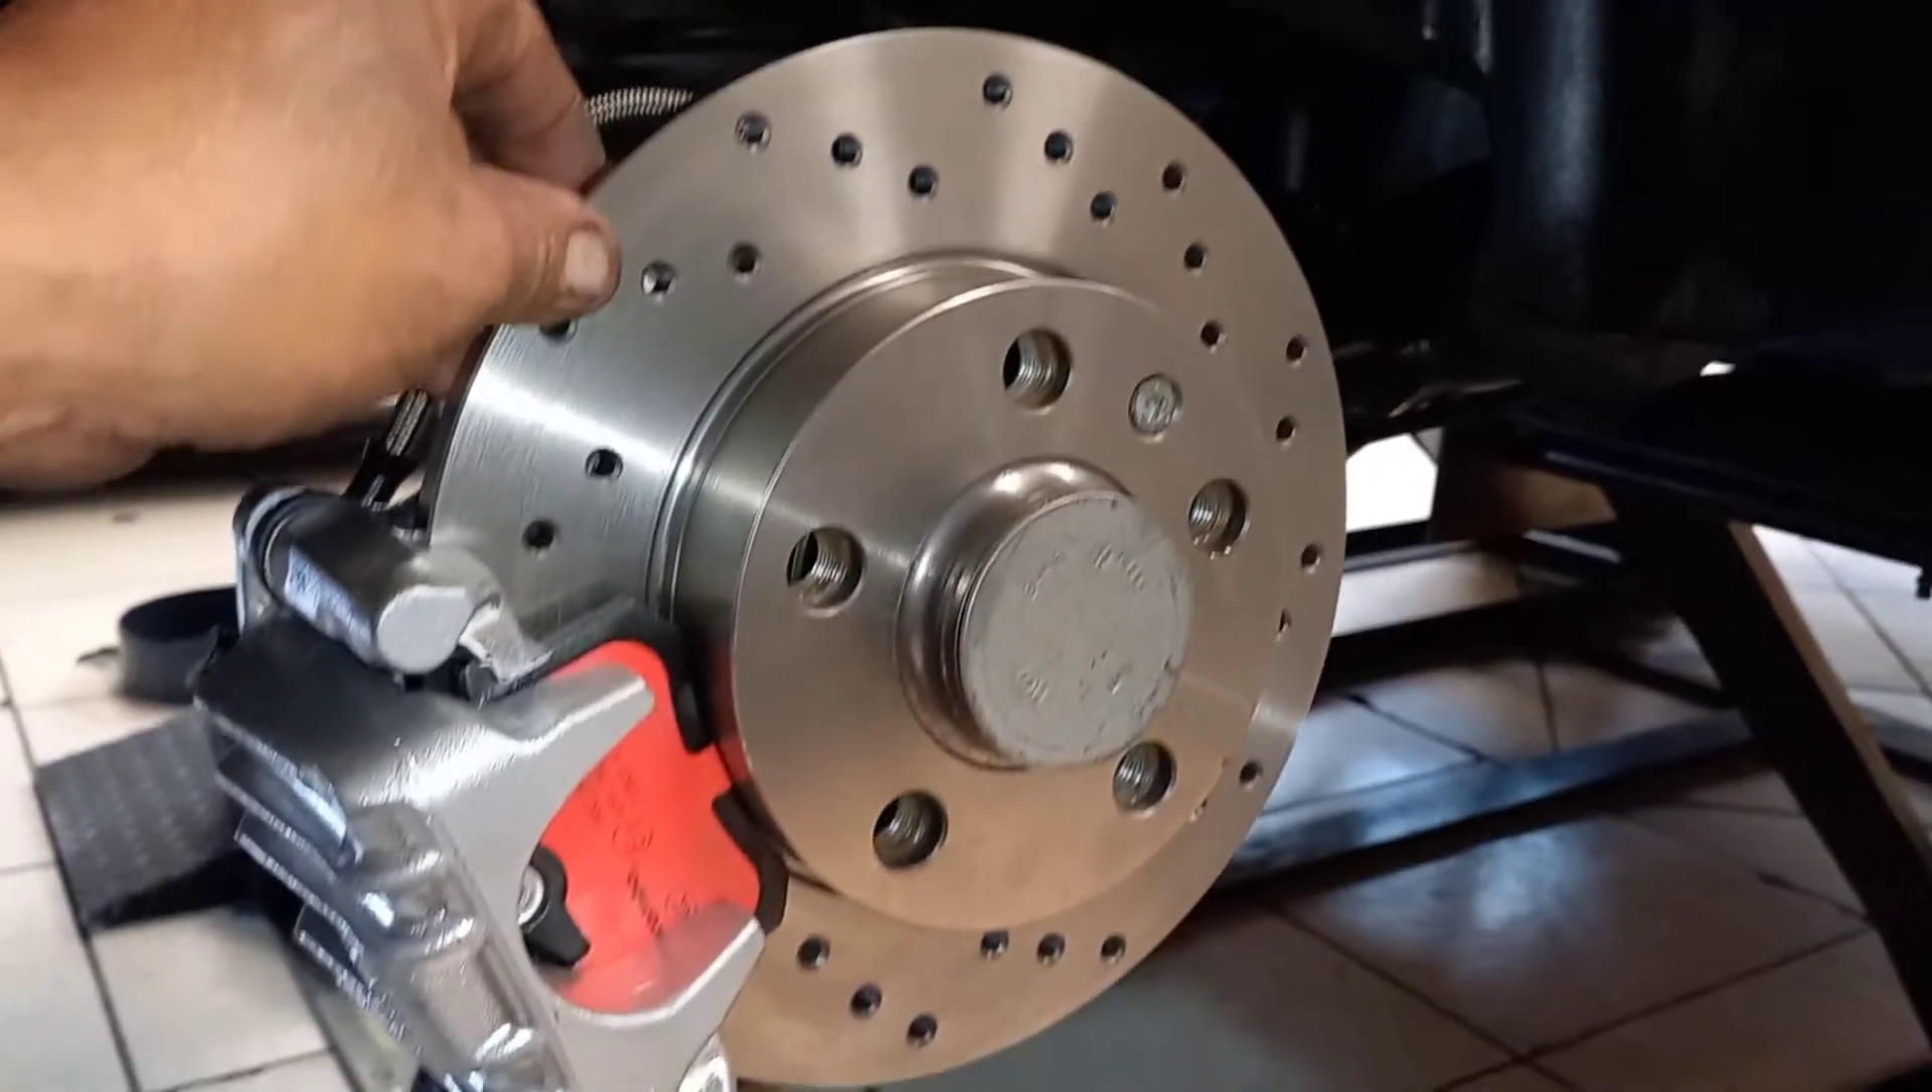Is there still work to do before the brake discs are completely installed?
No.